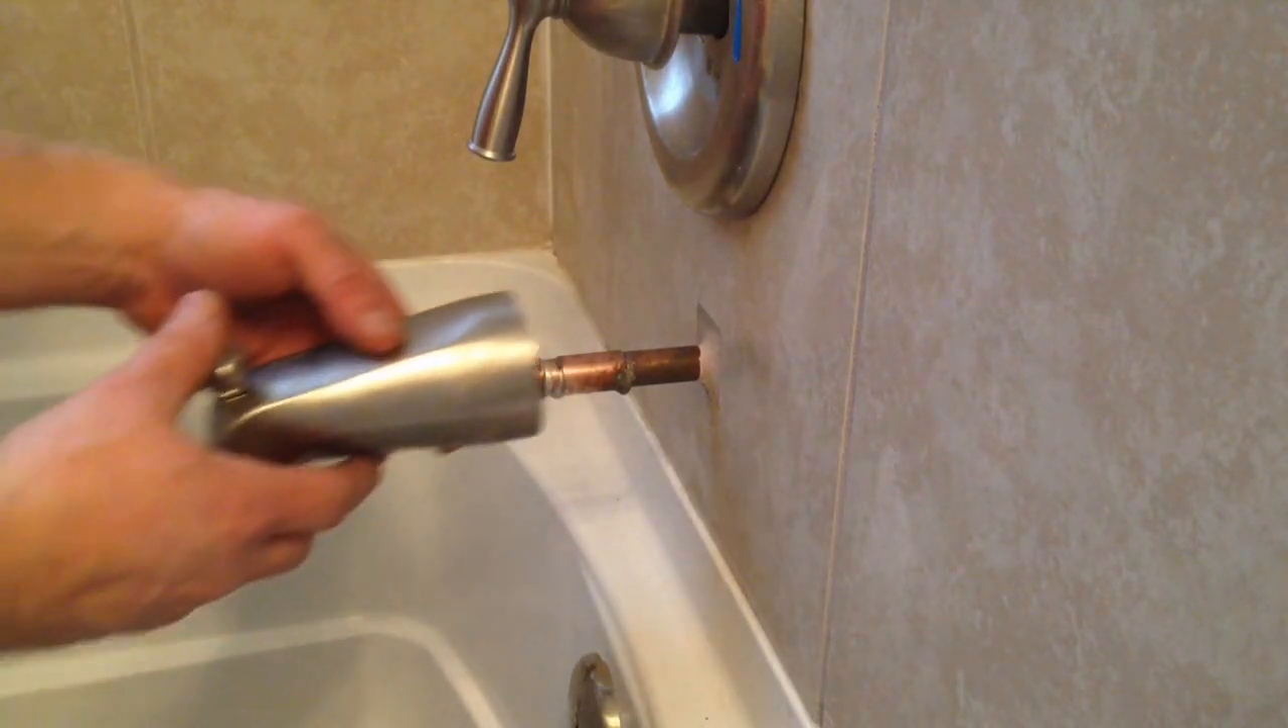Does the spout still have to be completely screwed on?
Yes.